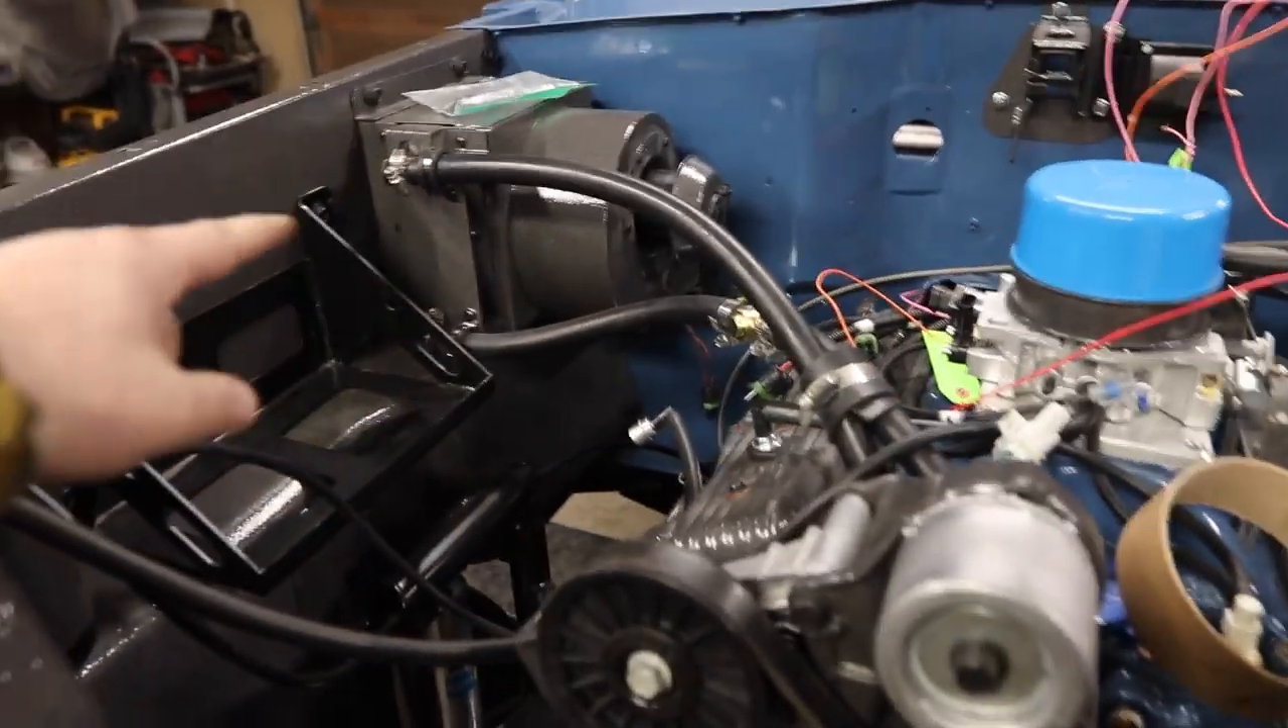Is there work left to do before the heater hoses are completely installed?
No.